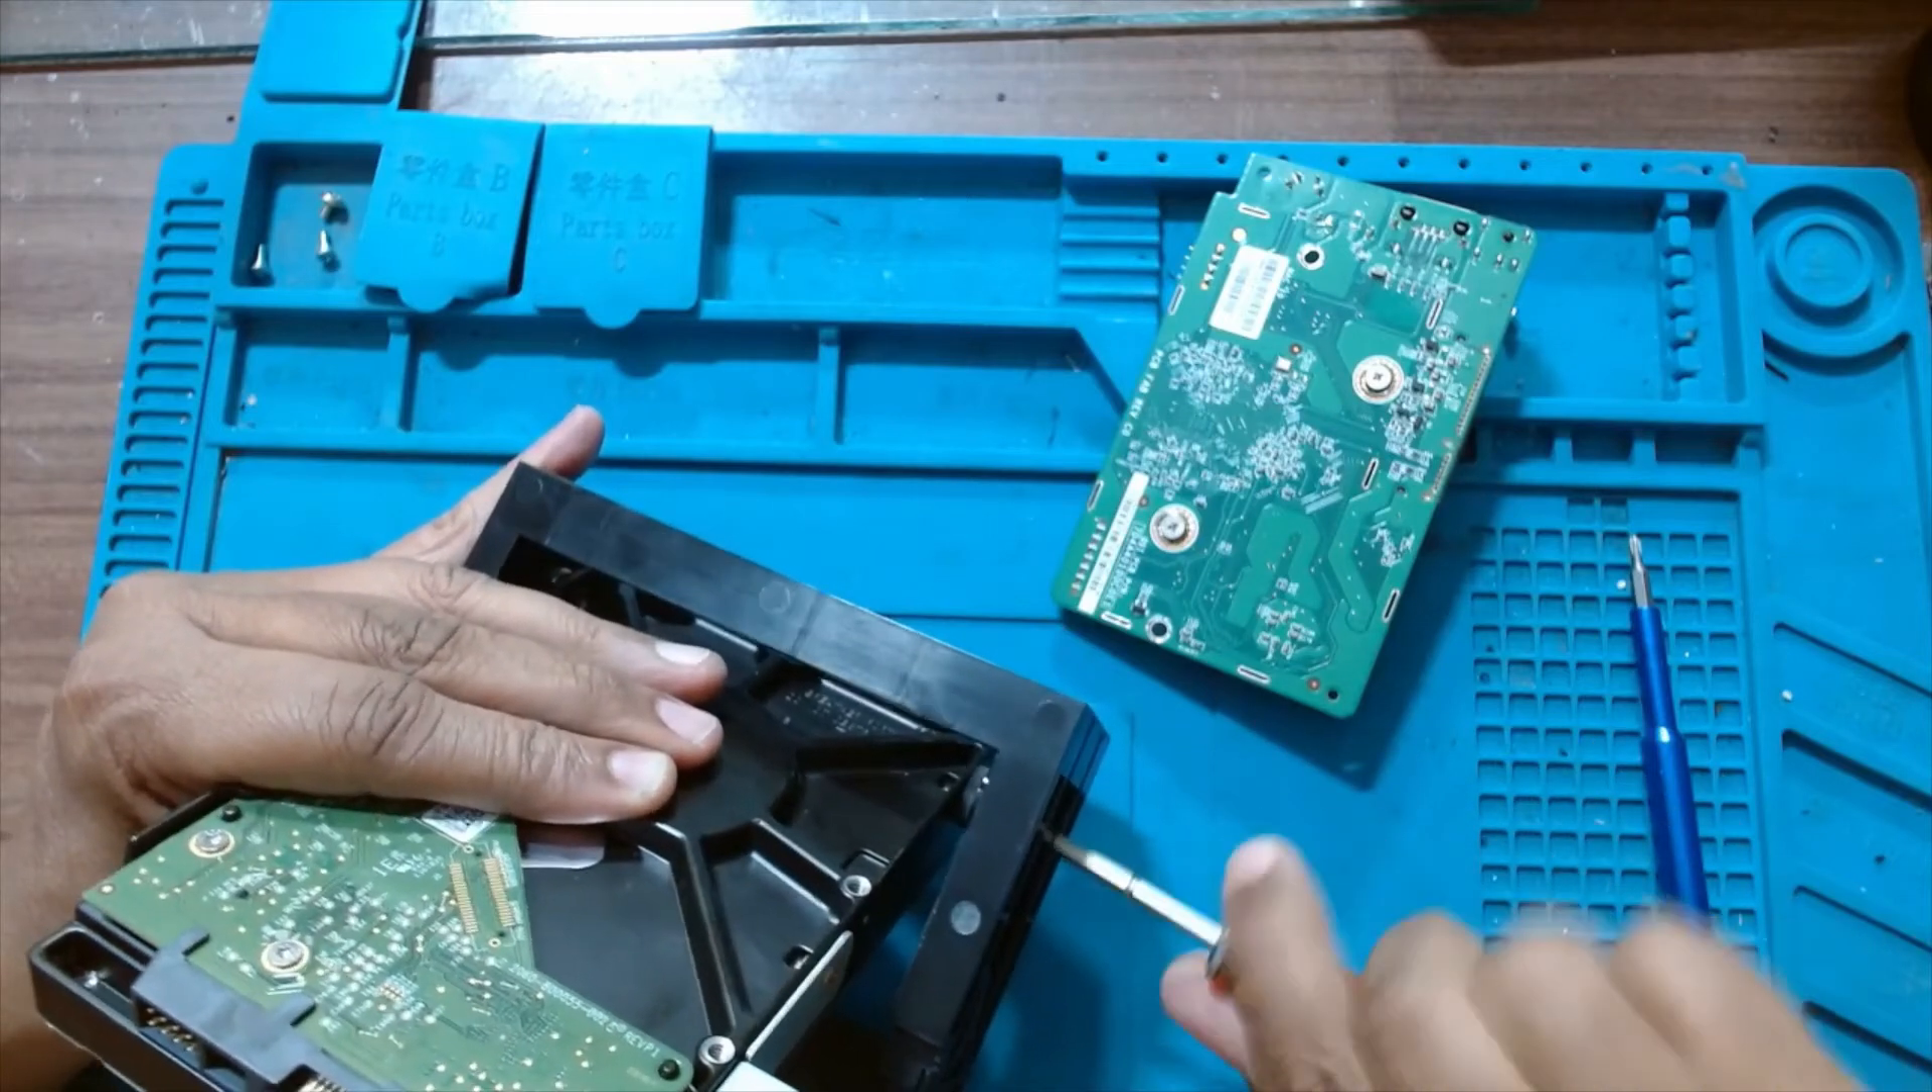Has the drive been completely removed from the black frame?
No.